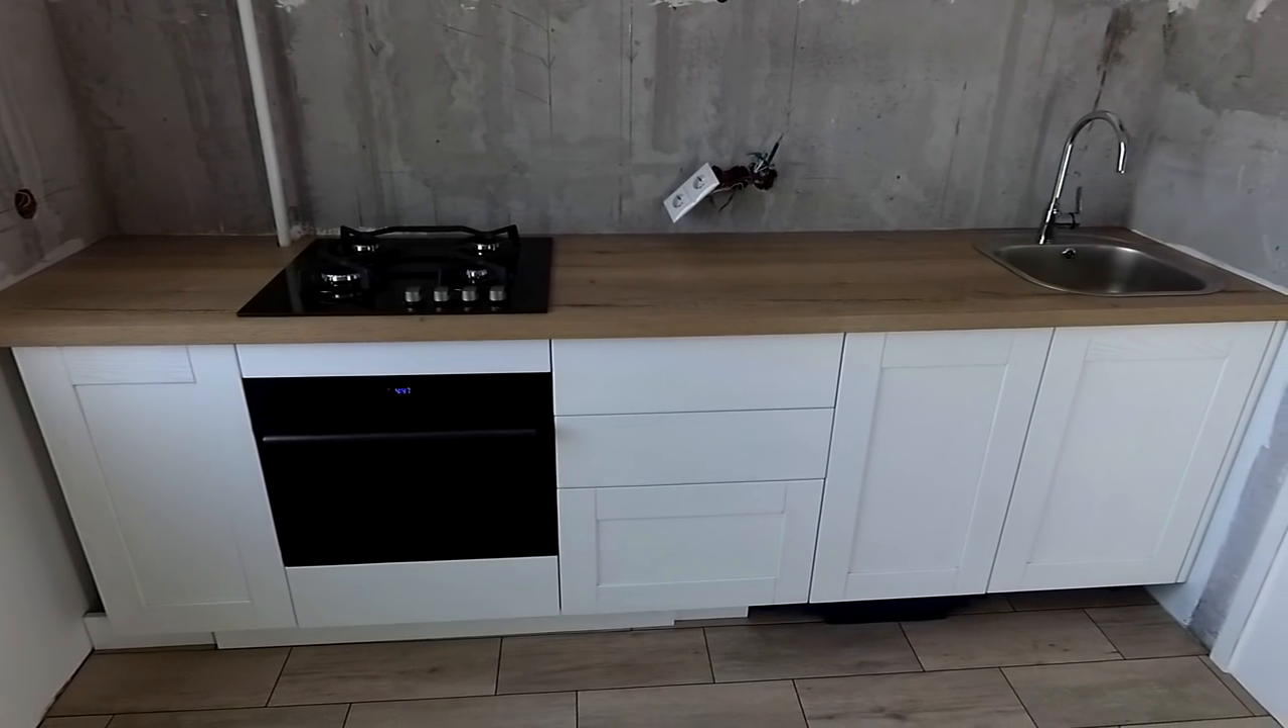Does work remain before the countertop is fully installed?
No.